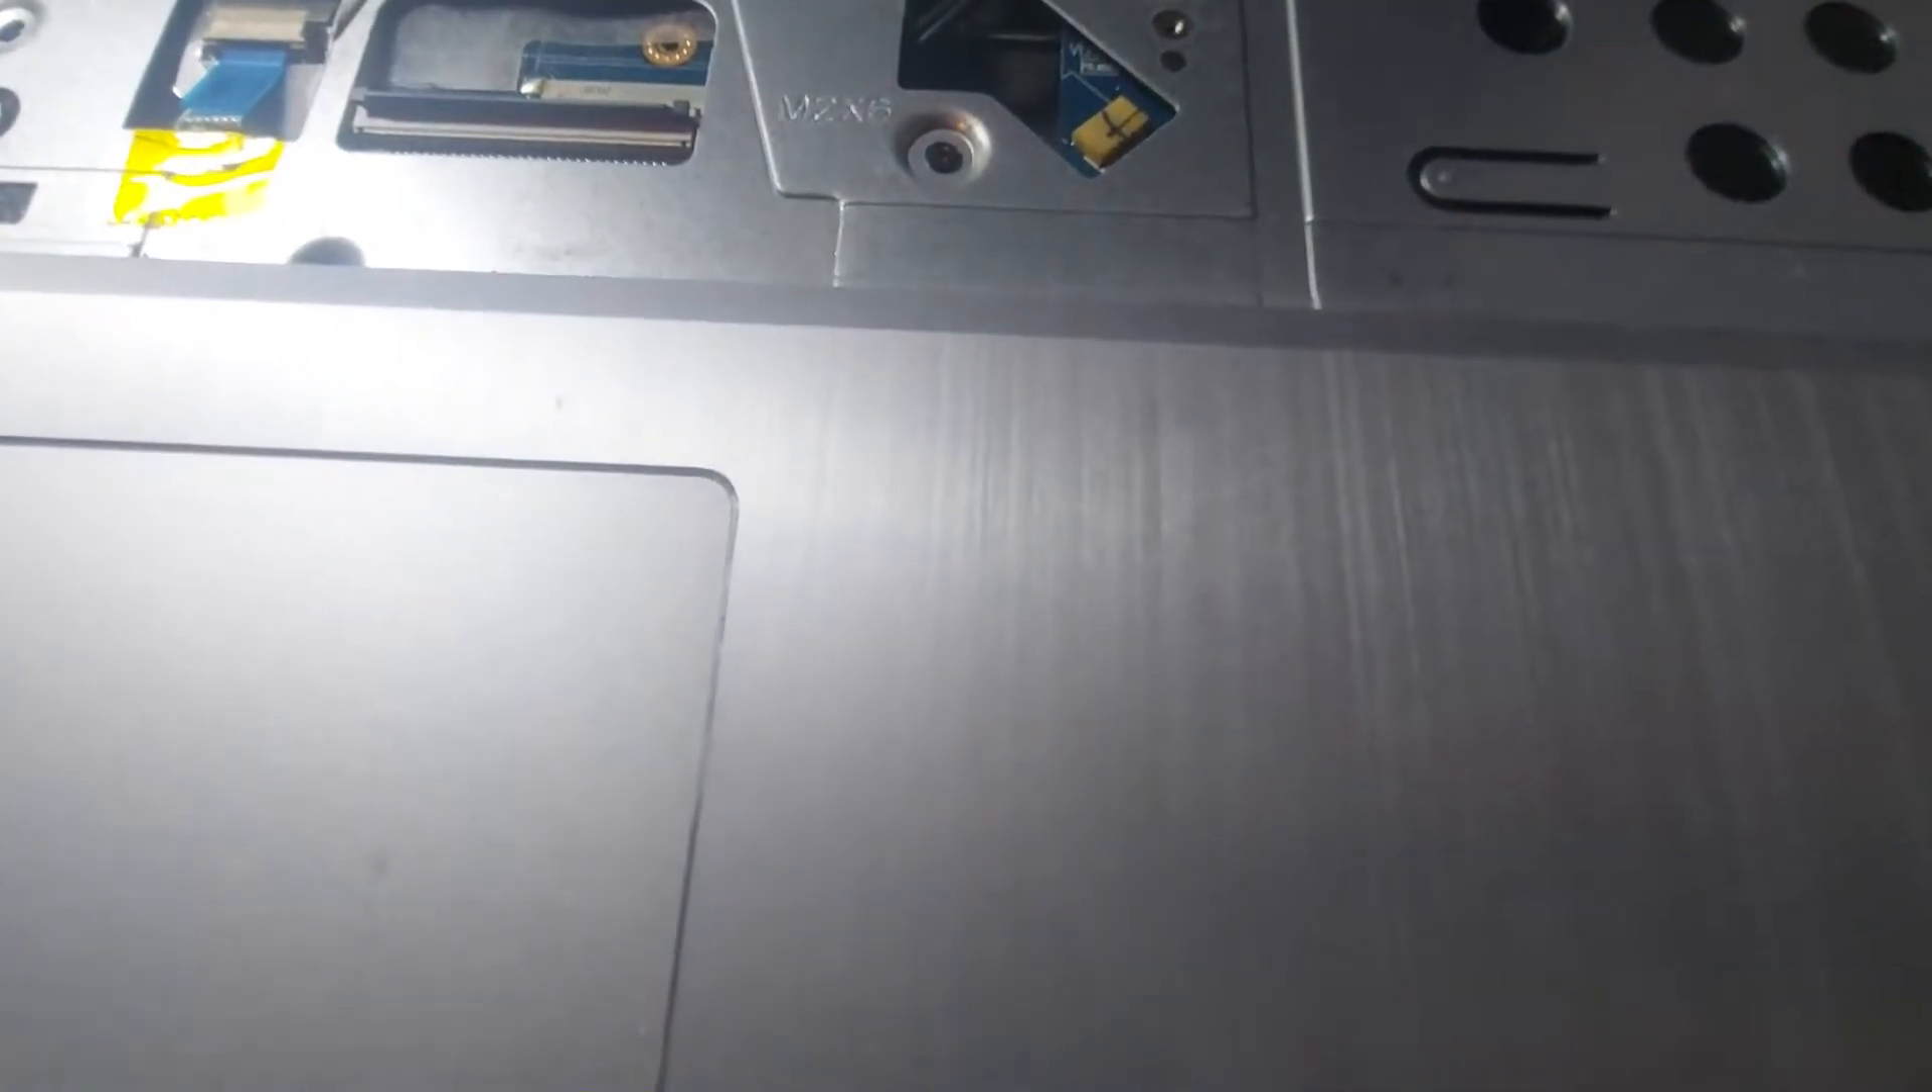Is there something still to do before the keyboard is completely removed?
No.